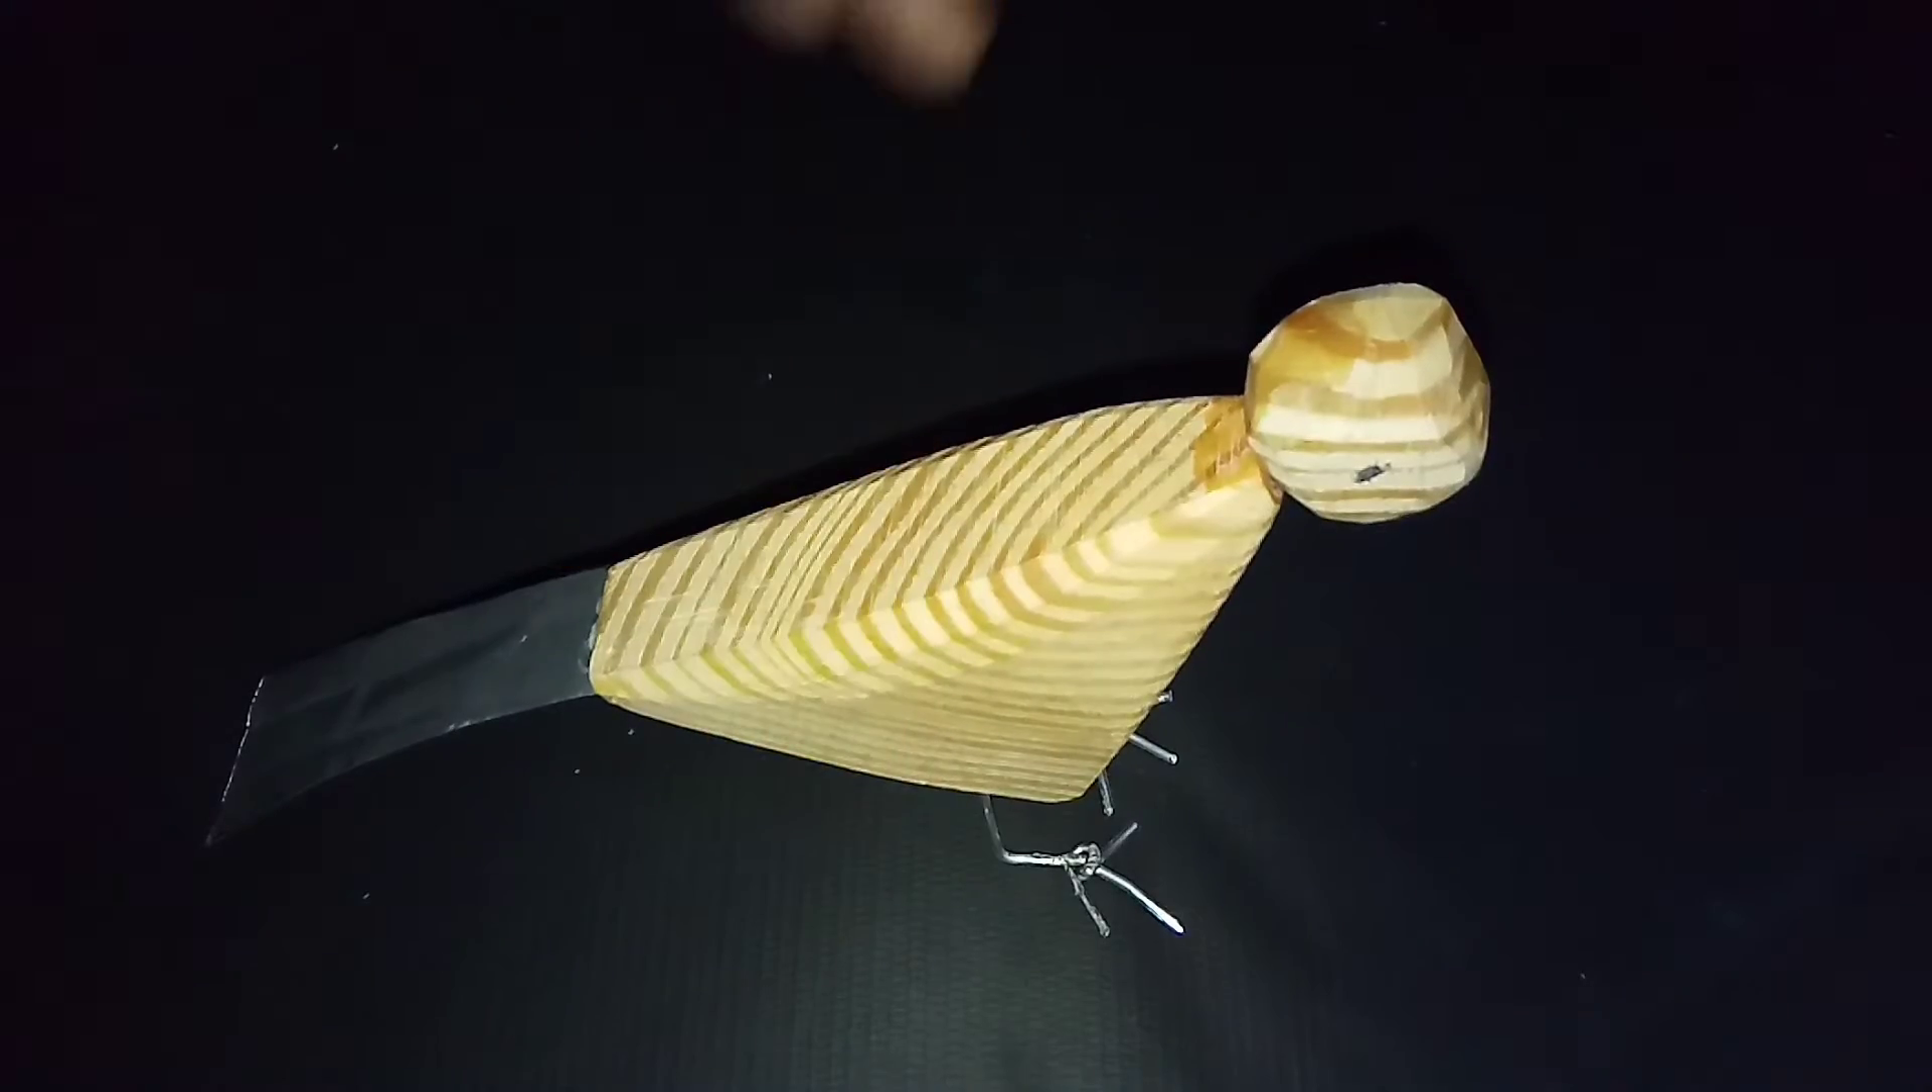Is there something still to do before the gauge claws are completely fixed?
No.